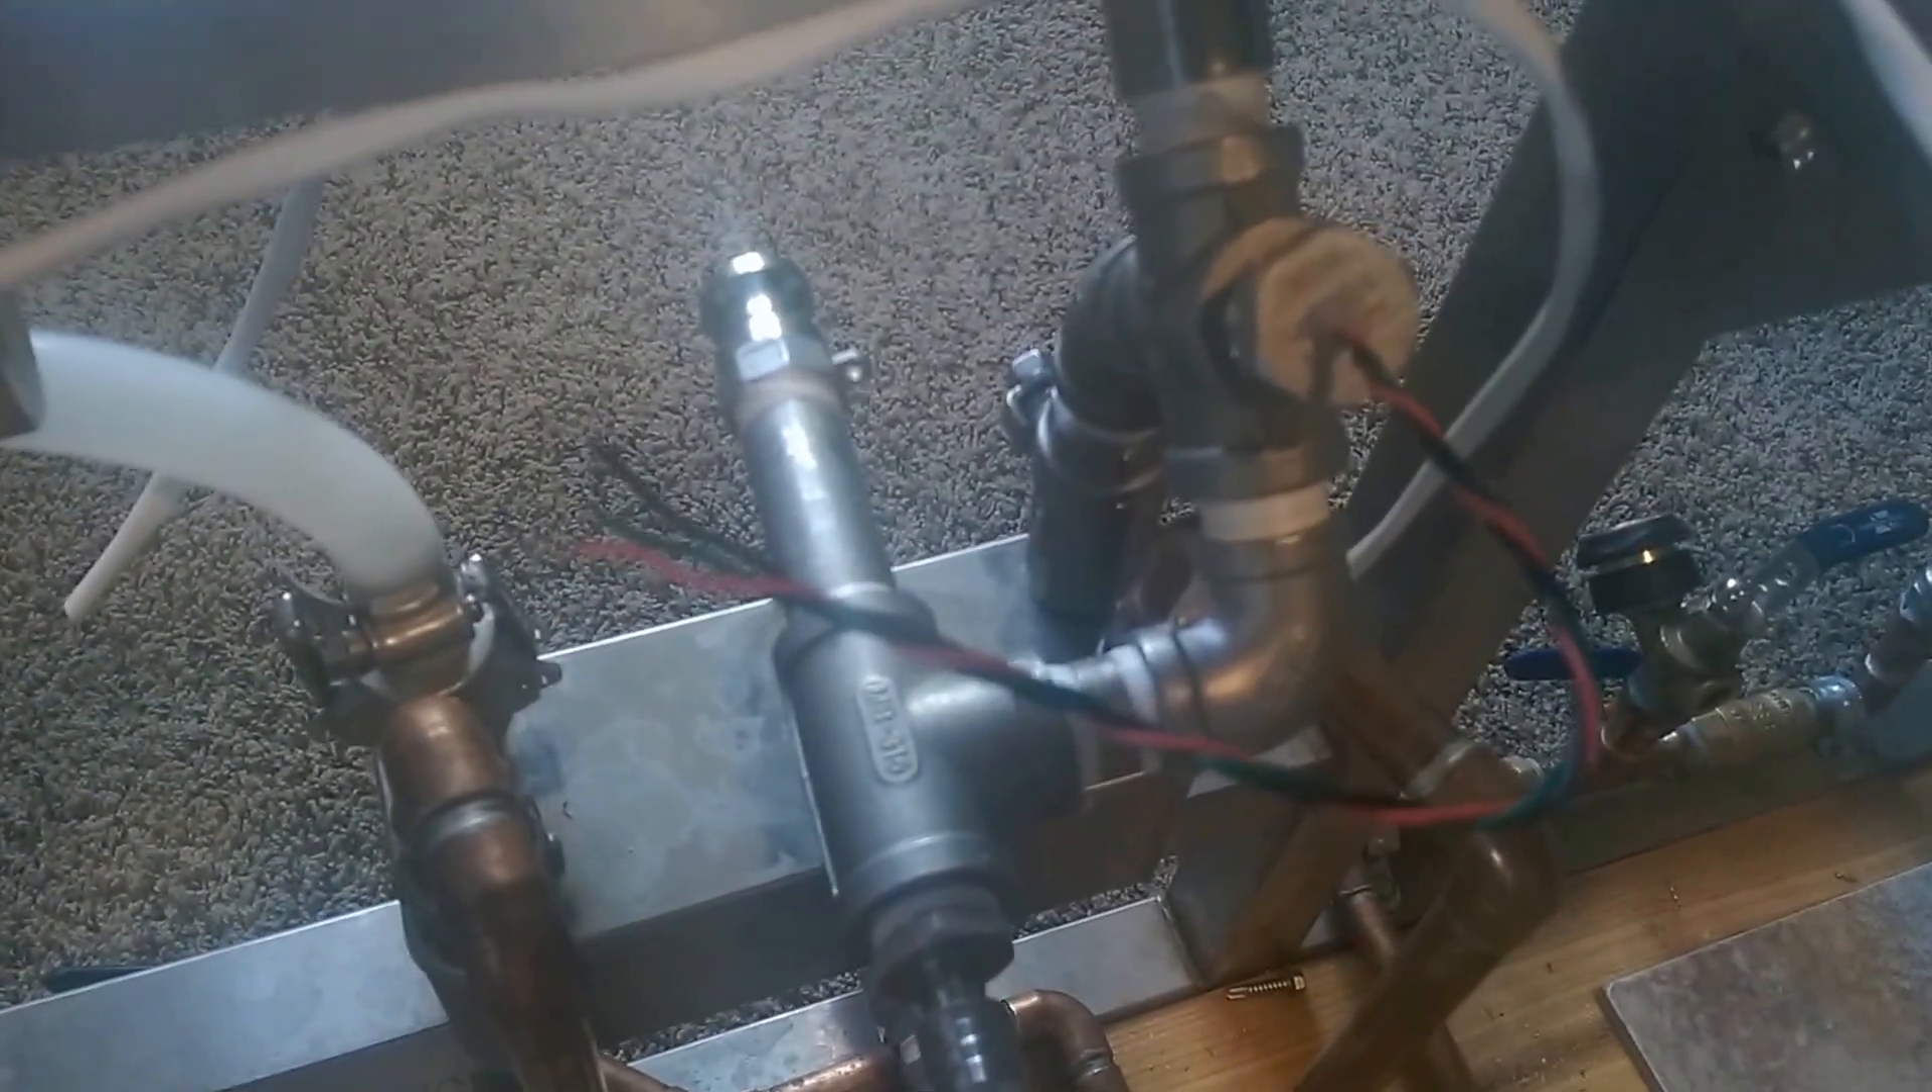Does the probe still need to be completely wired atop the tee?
Yes.